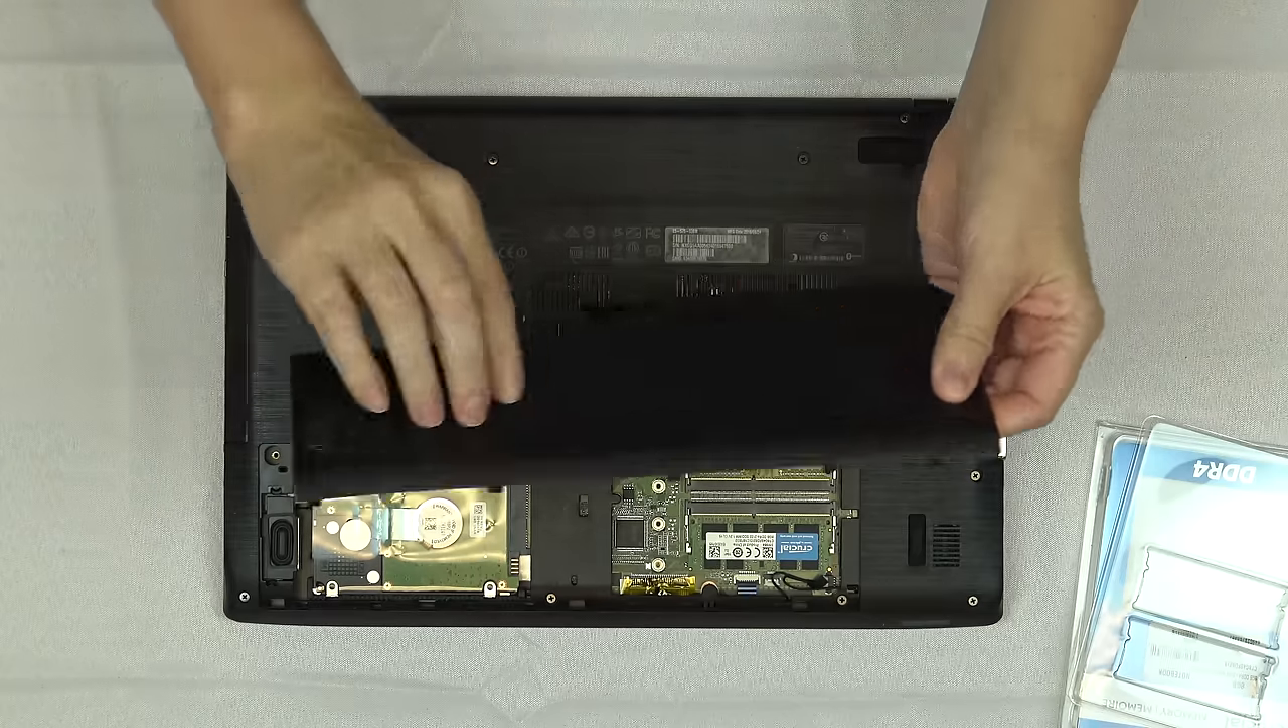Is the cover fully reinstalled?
No.